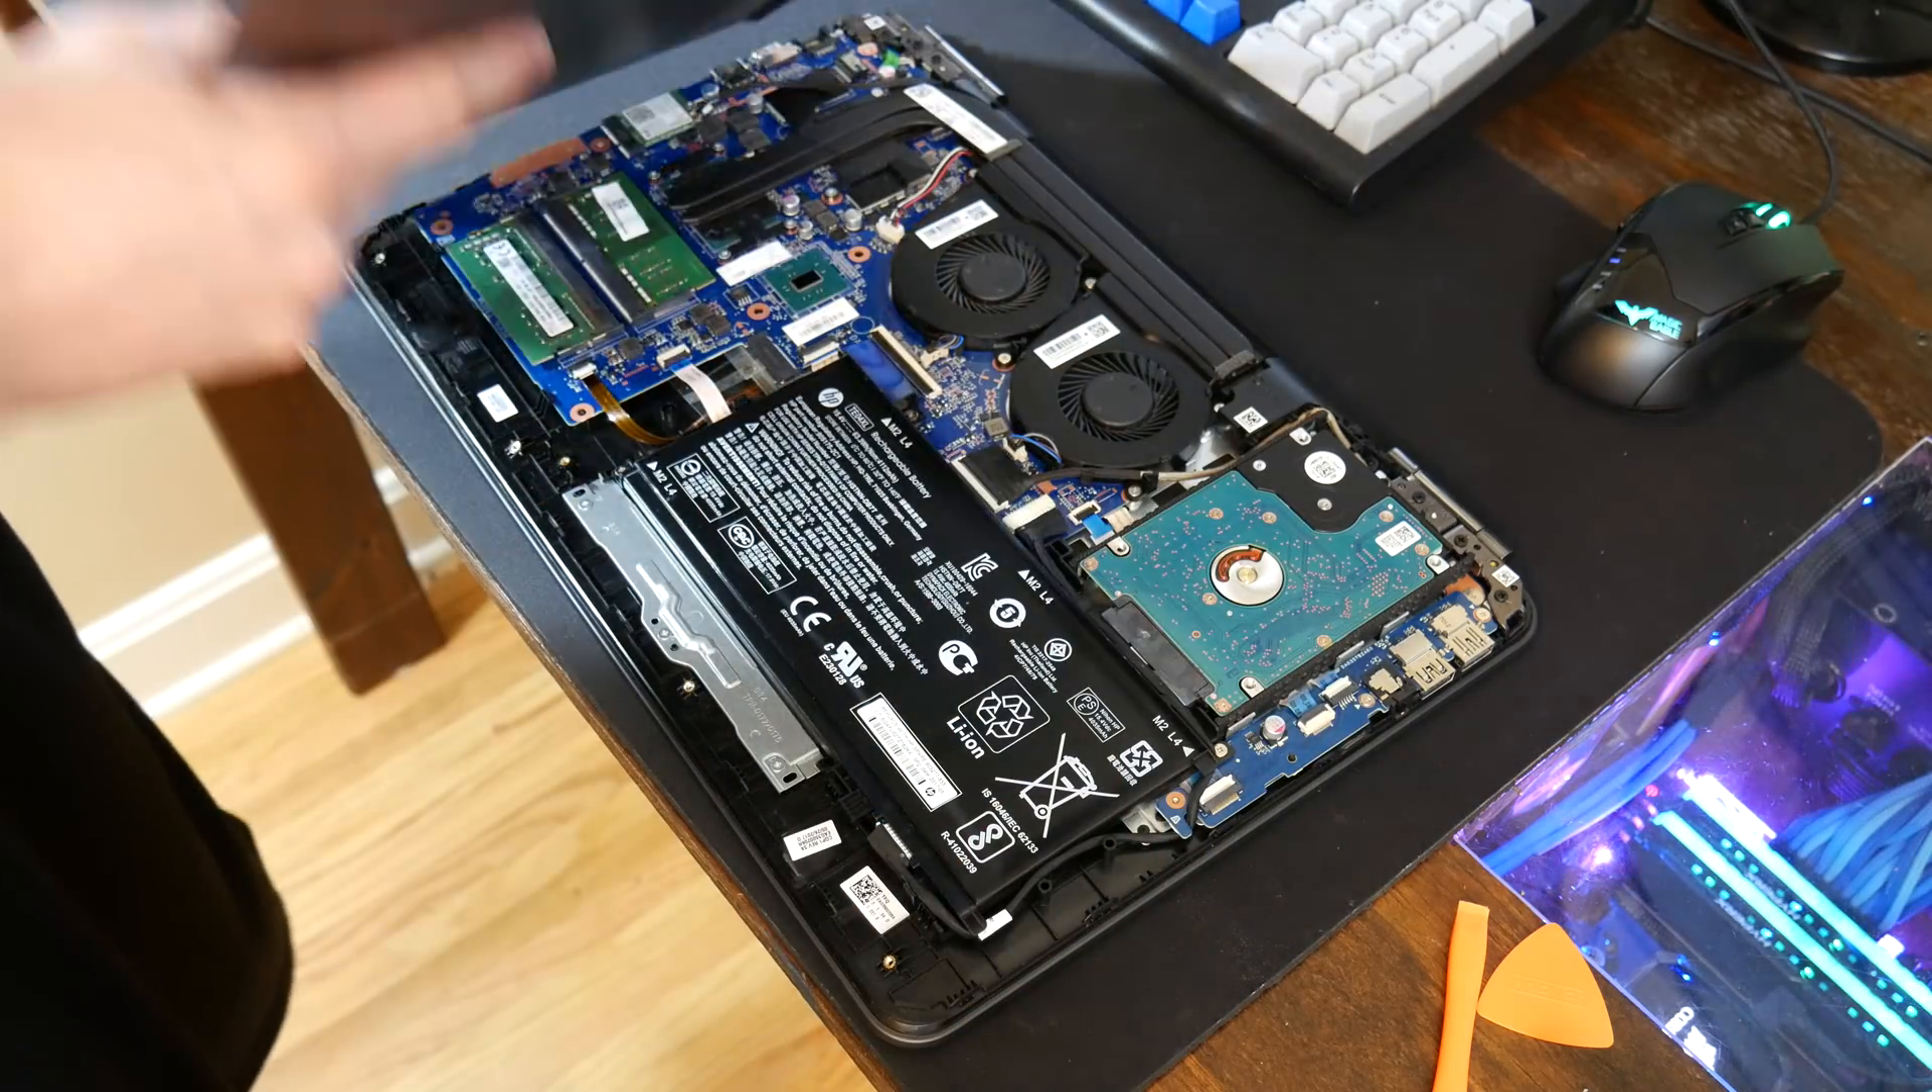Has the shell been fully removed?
Yes.